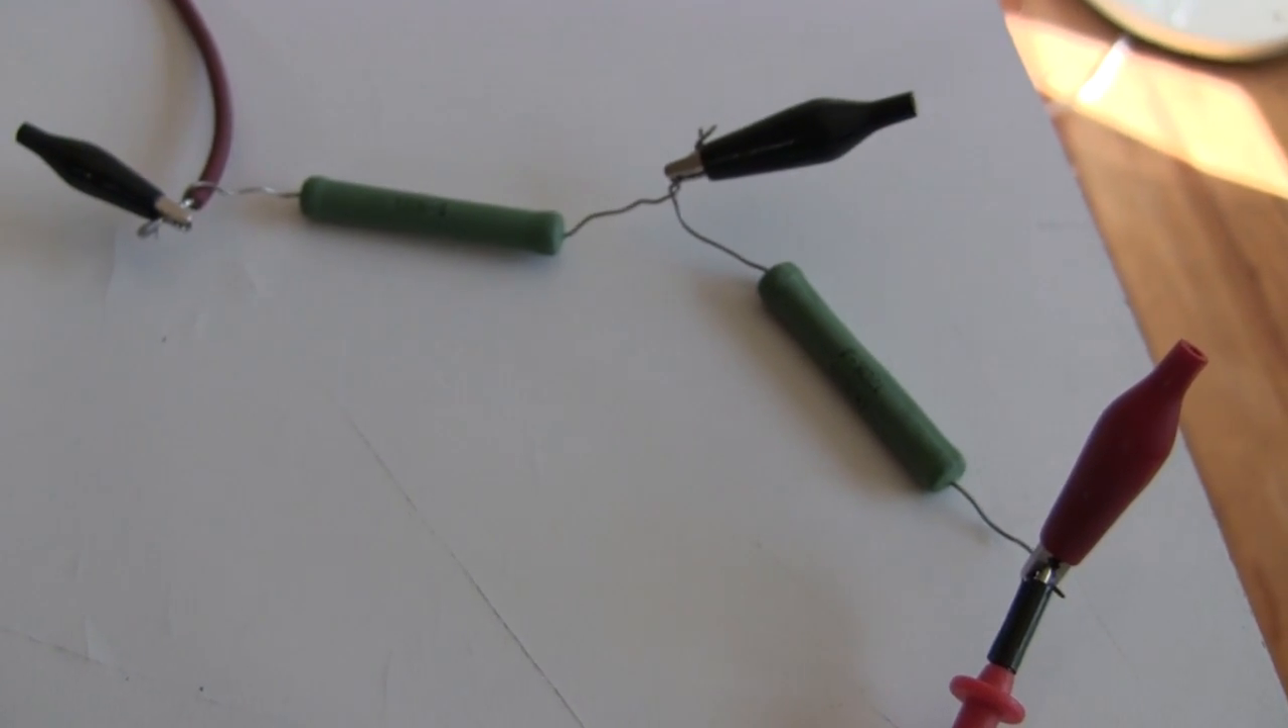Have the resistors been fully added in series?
Yes.